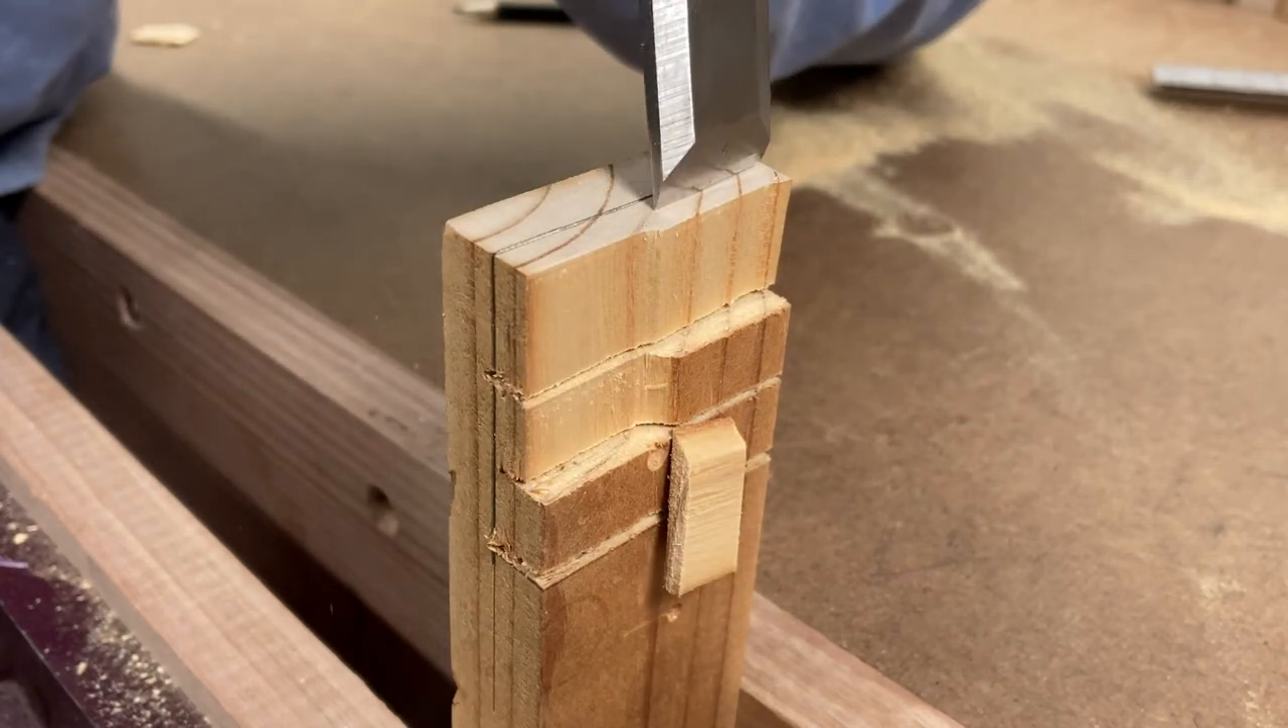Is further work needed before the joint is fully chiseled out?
Yes.